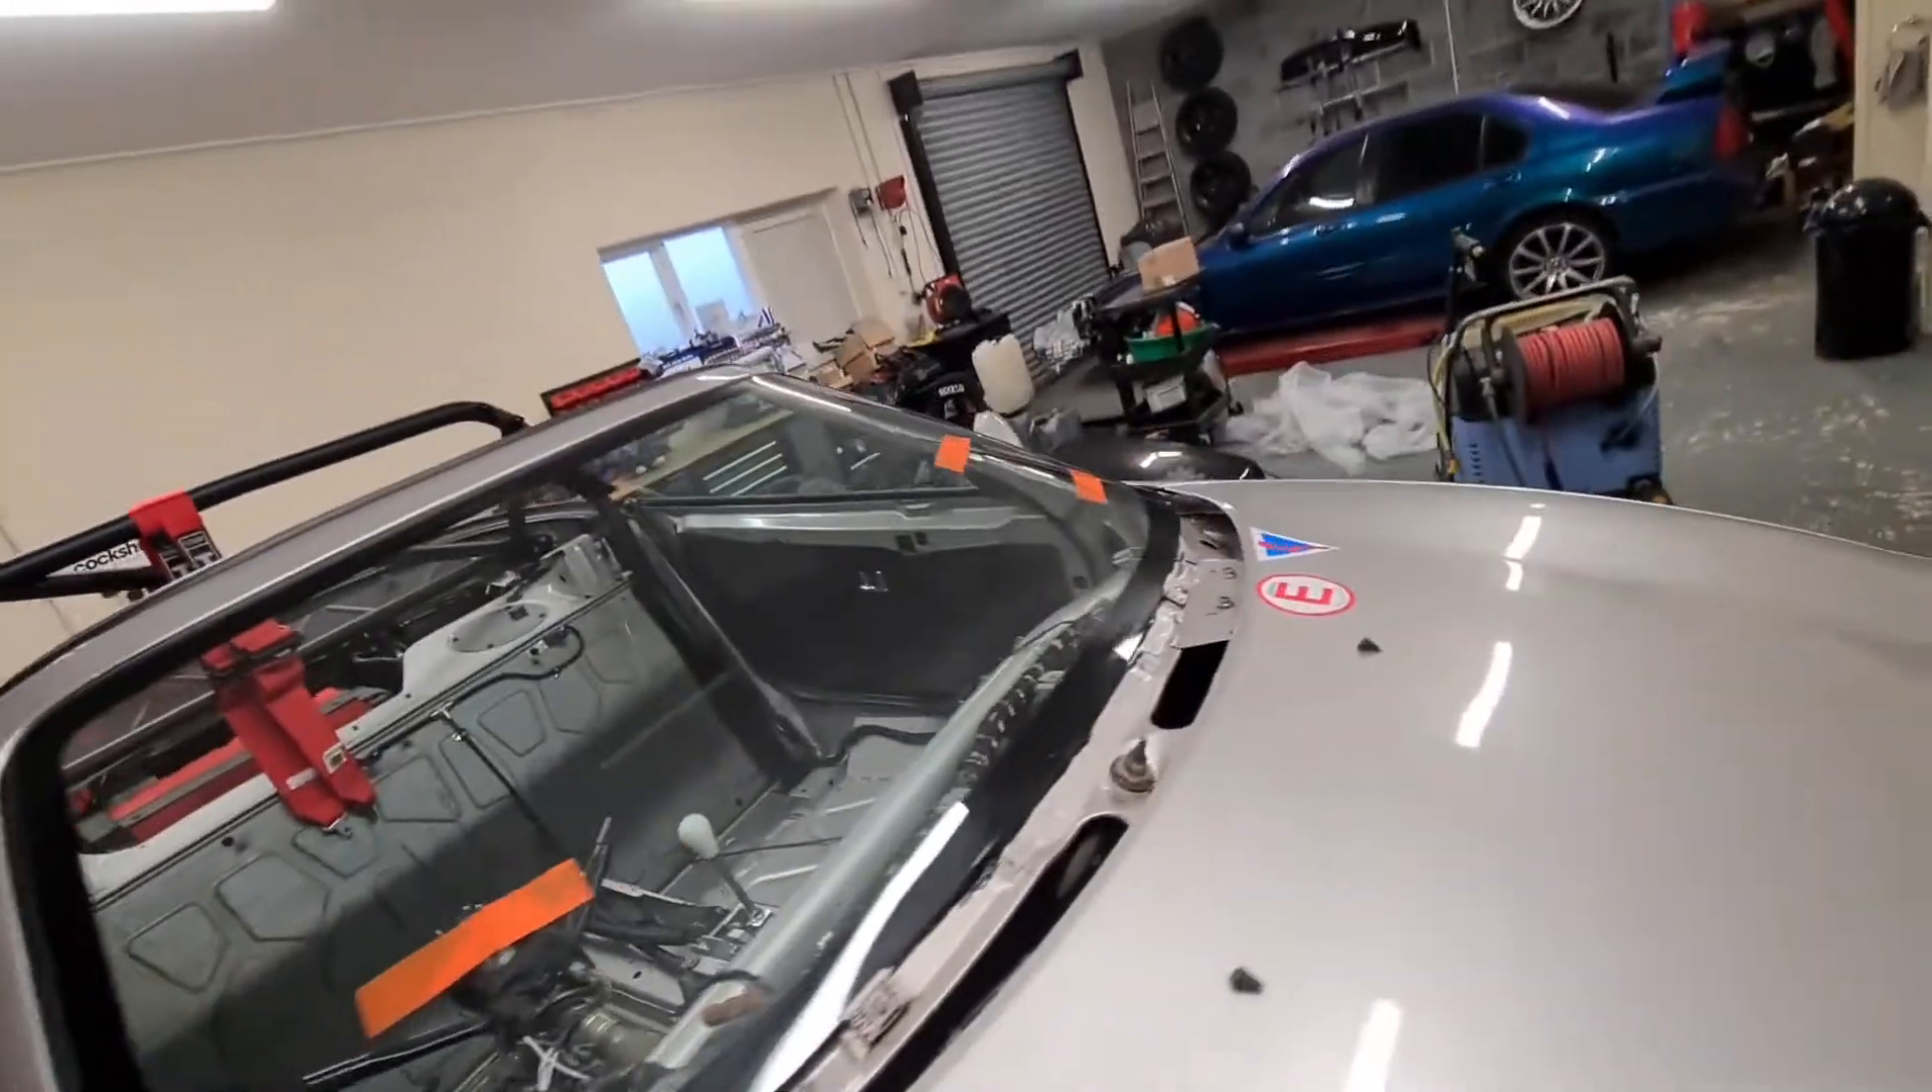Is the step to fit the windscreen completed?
Yes.